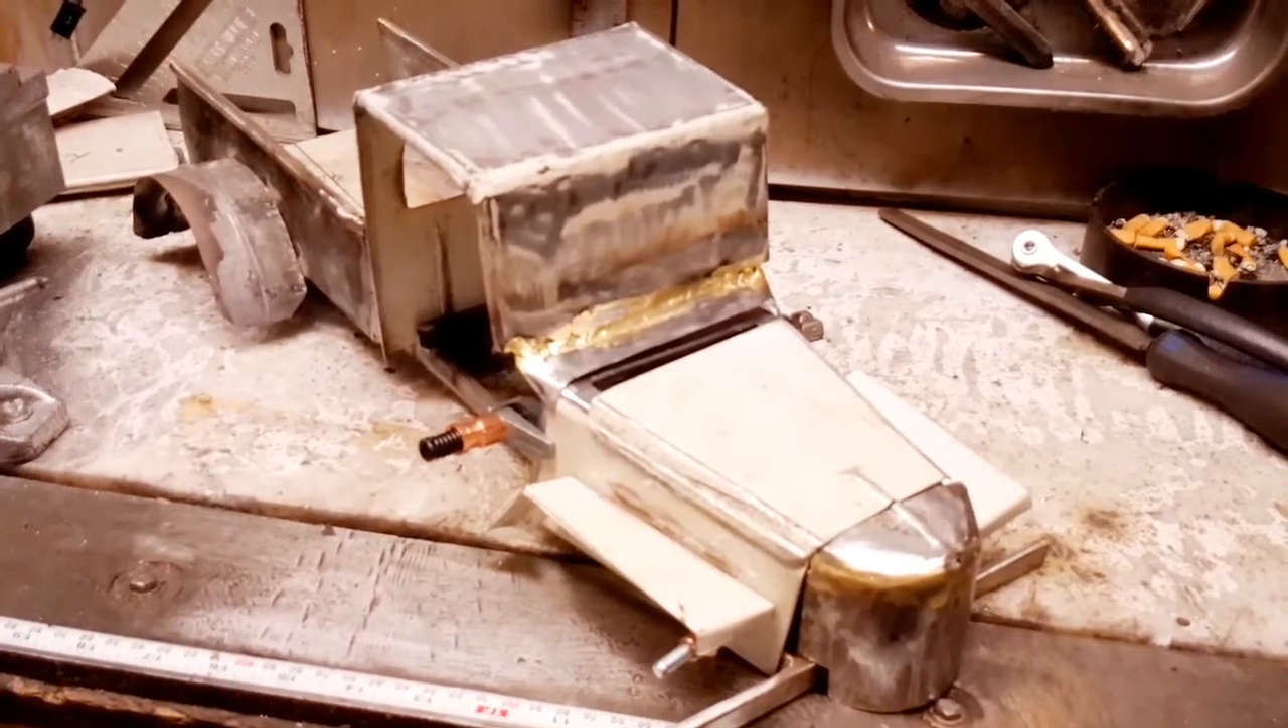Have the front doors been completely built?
No.